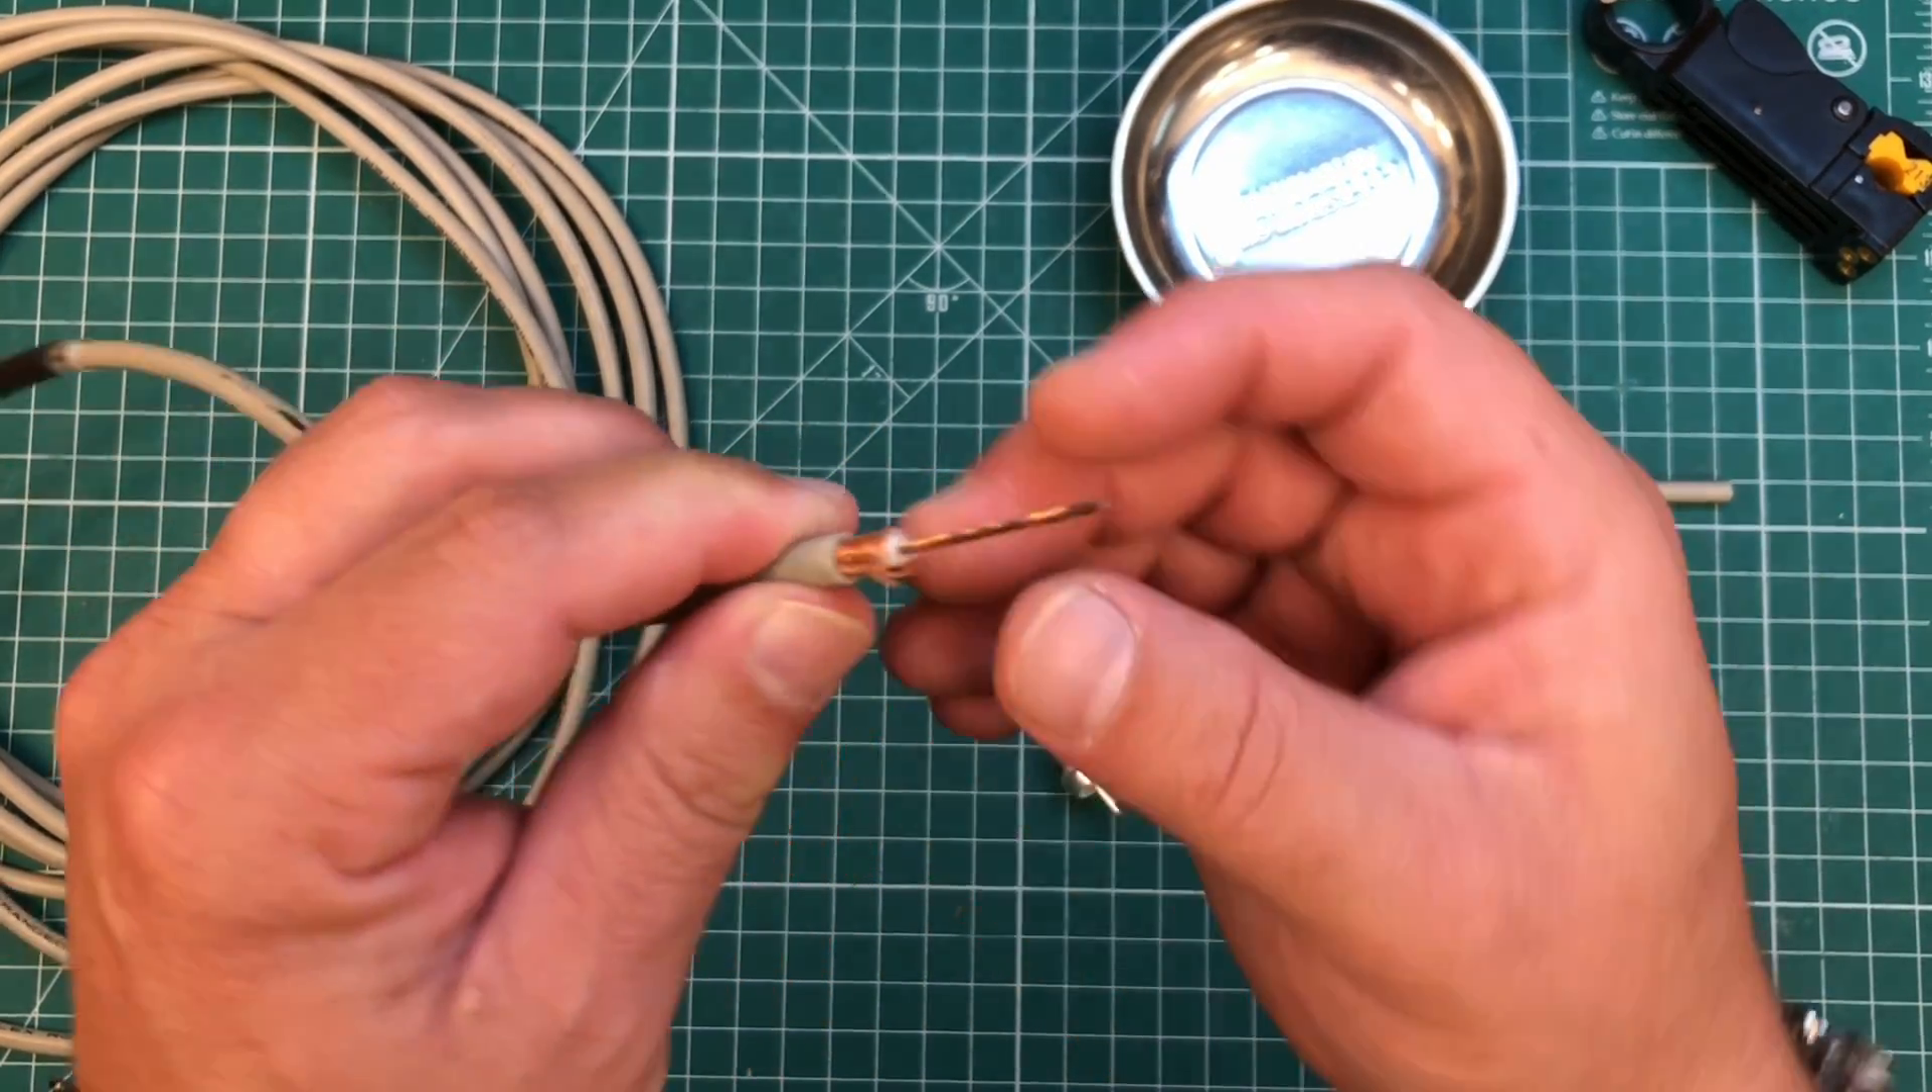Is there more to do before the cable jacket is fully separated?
No.